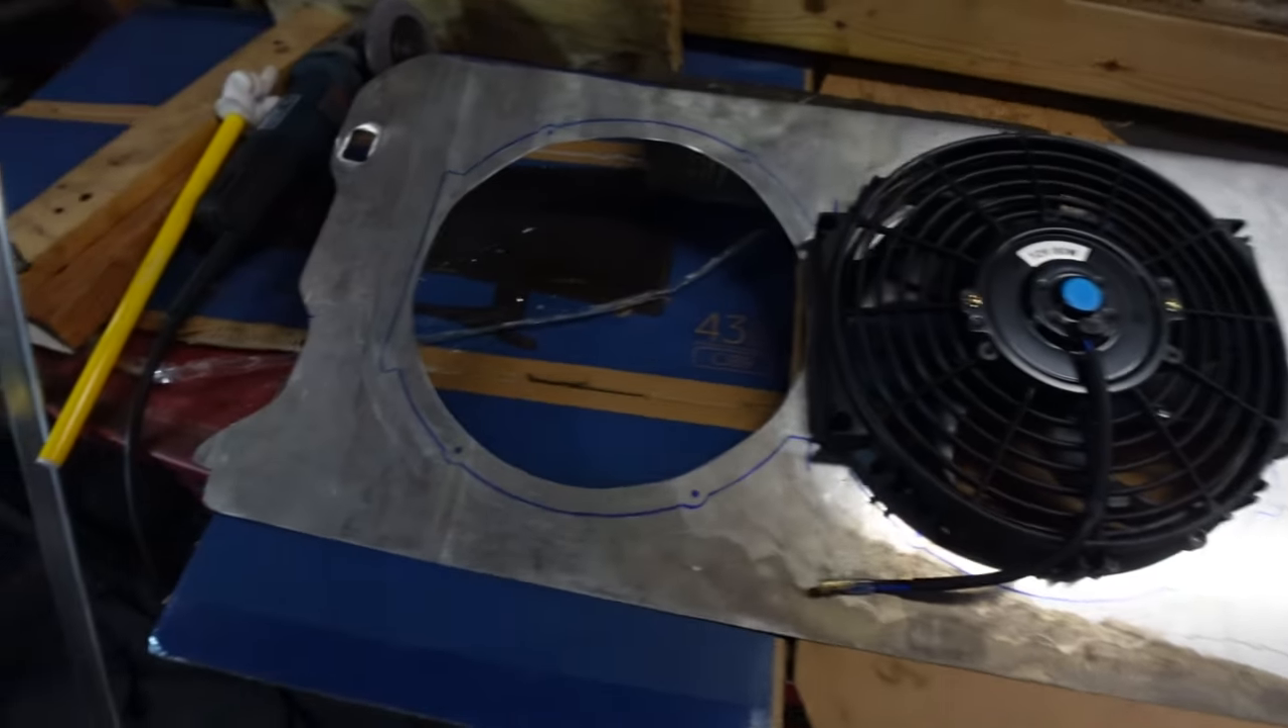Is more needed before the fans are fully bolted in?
Yes.